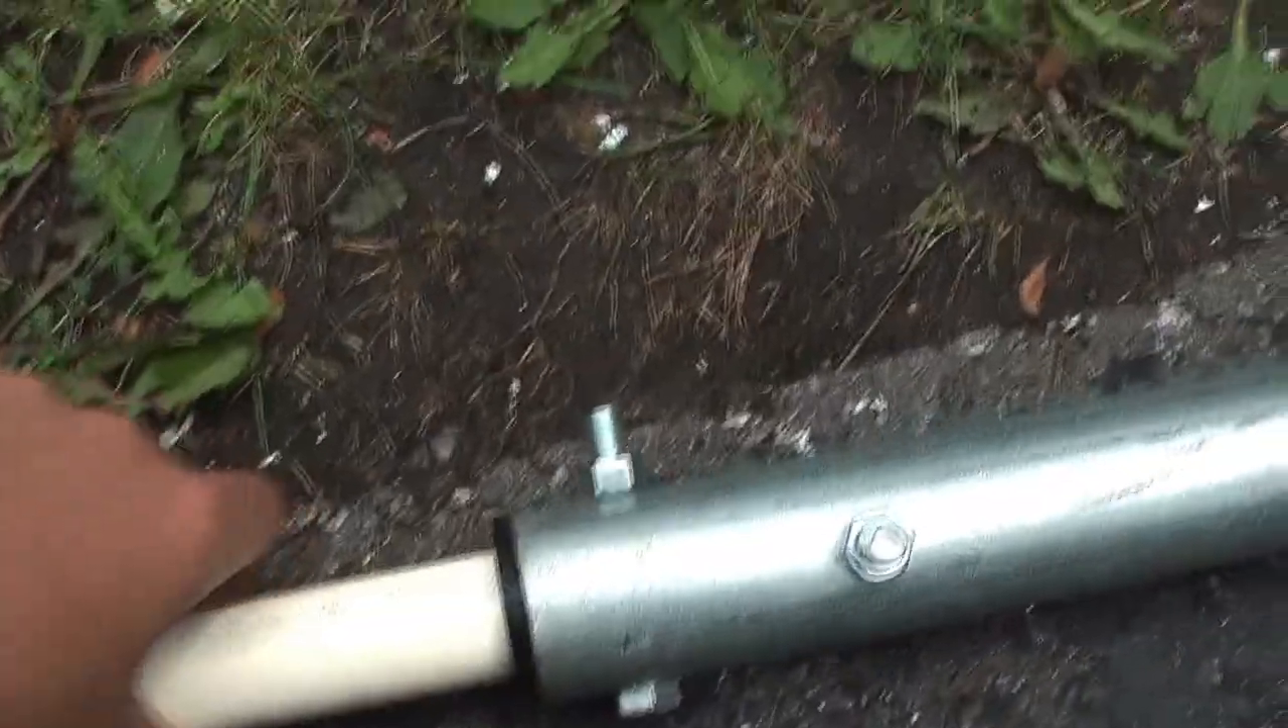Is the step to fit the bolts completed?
Yes.